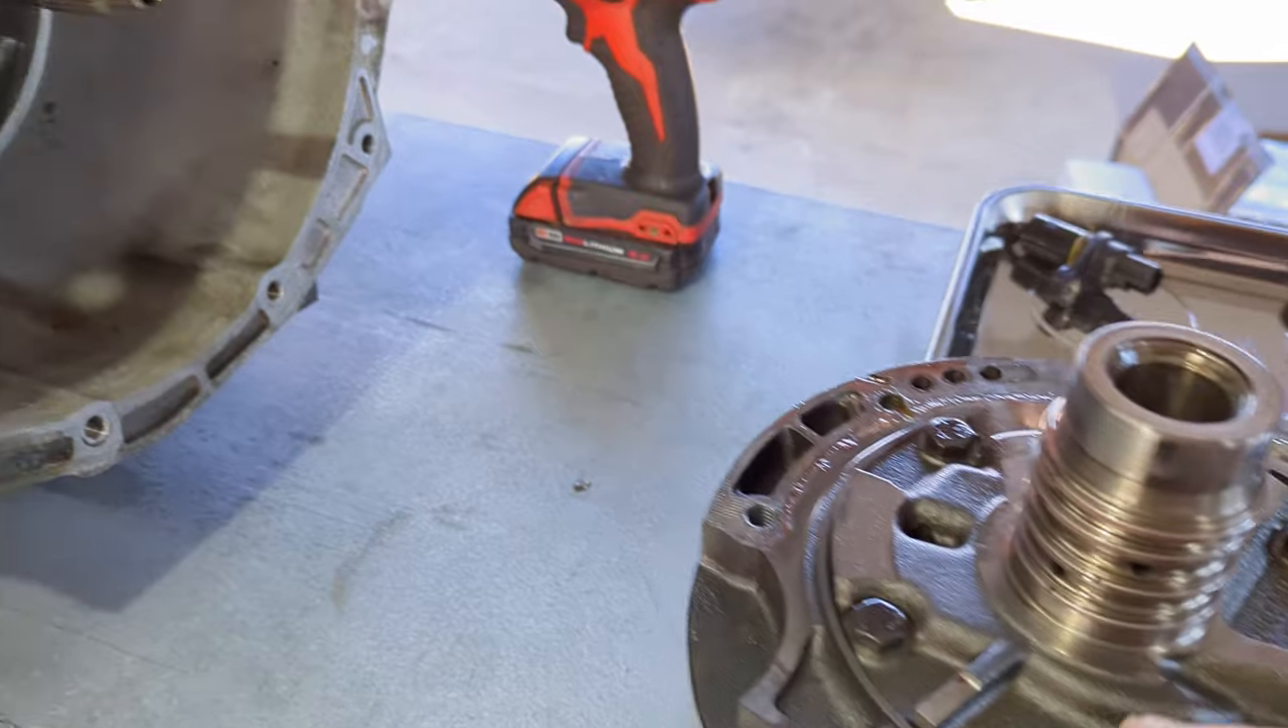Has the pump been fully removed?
Yes.